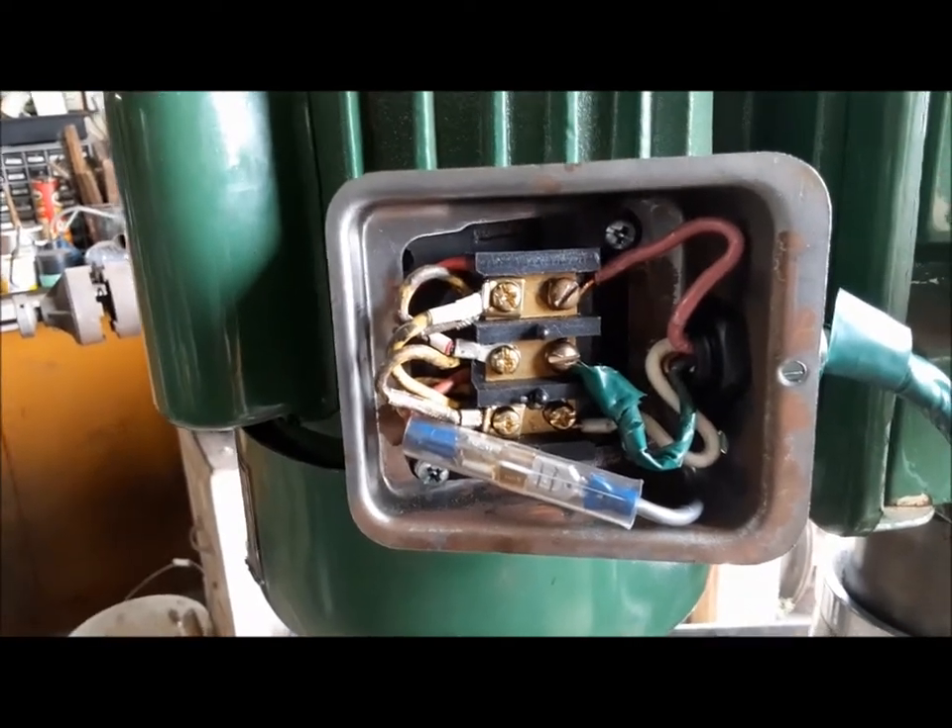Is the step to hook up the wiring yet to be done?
No.